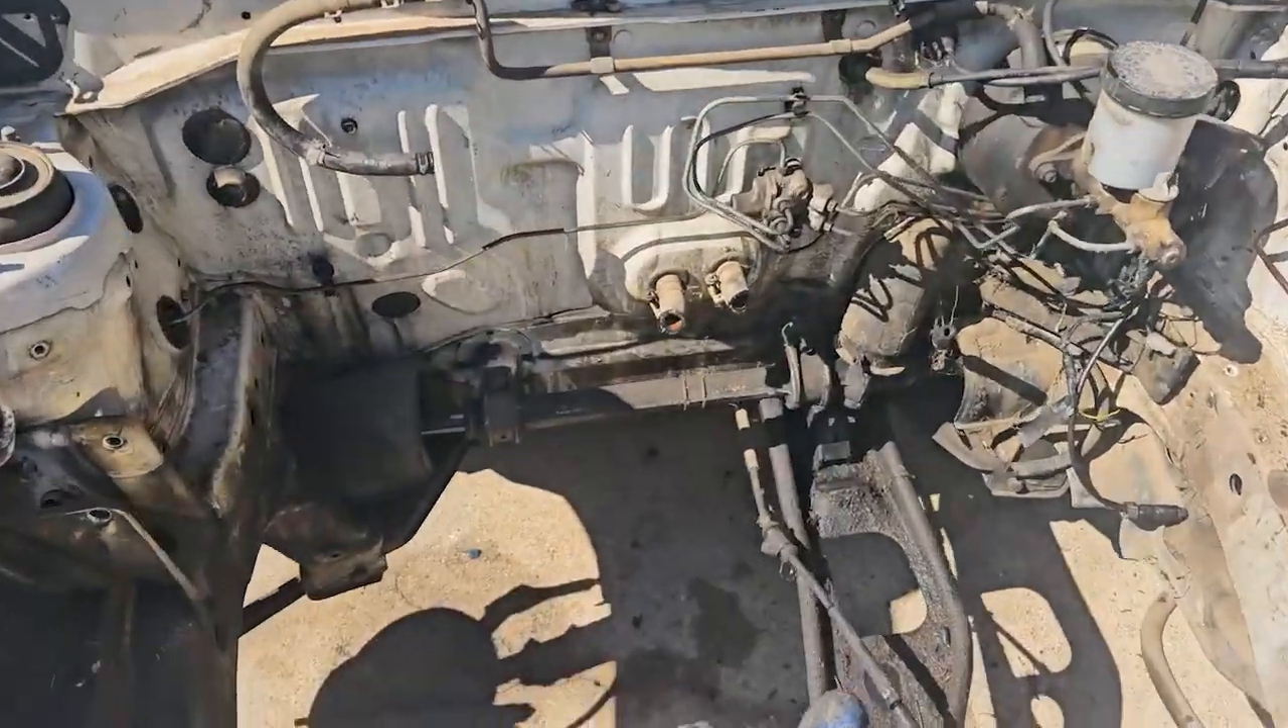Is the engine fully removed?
Yes.